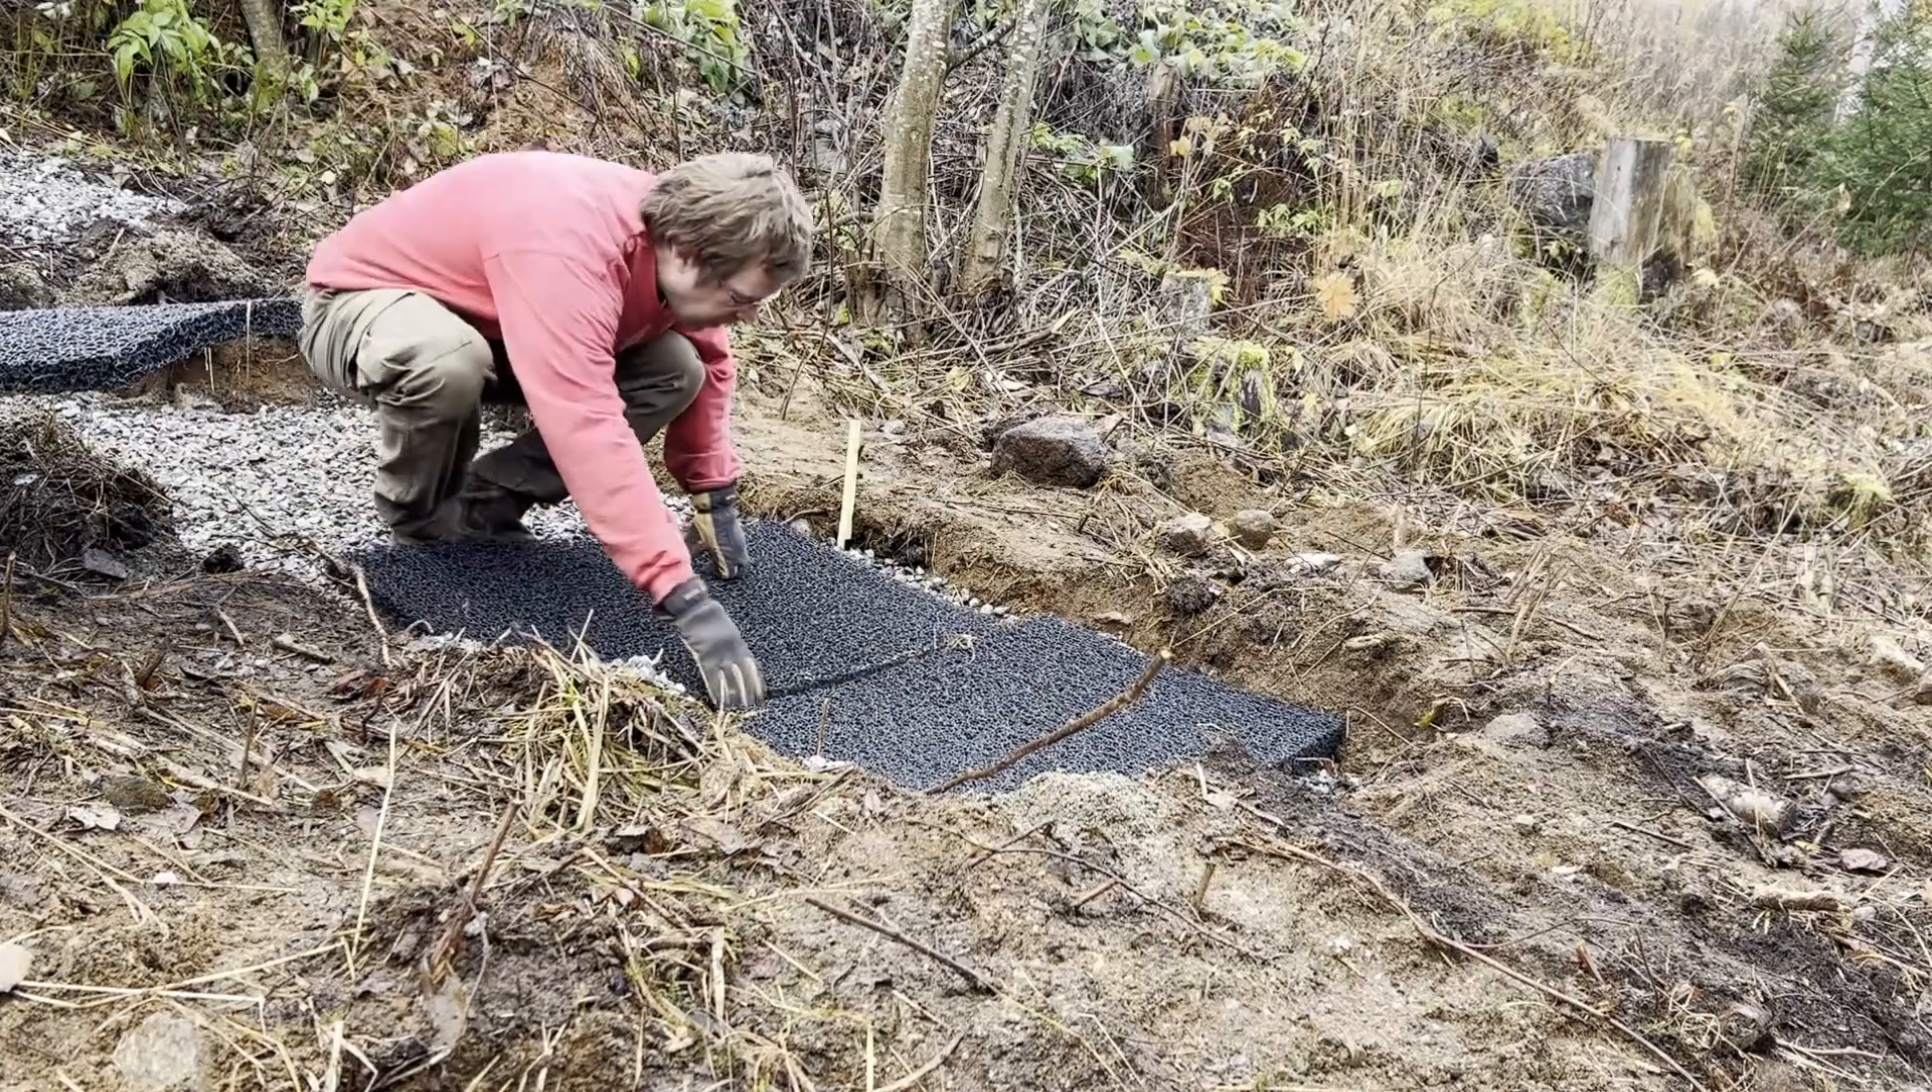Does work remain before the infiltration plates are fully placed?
Yes.